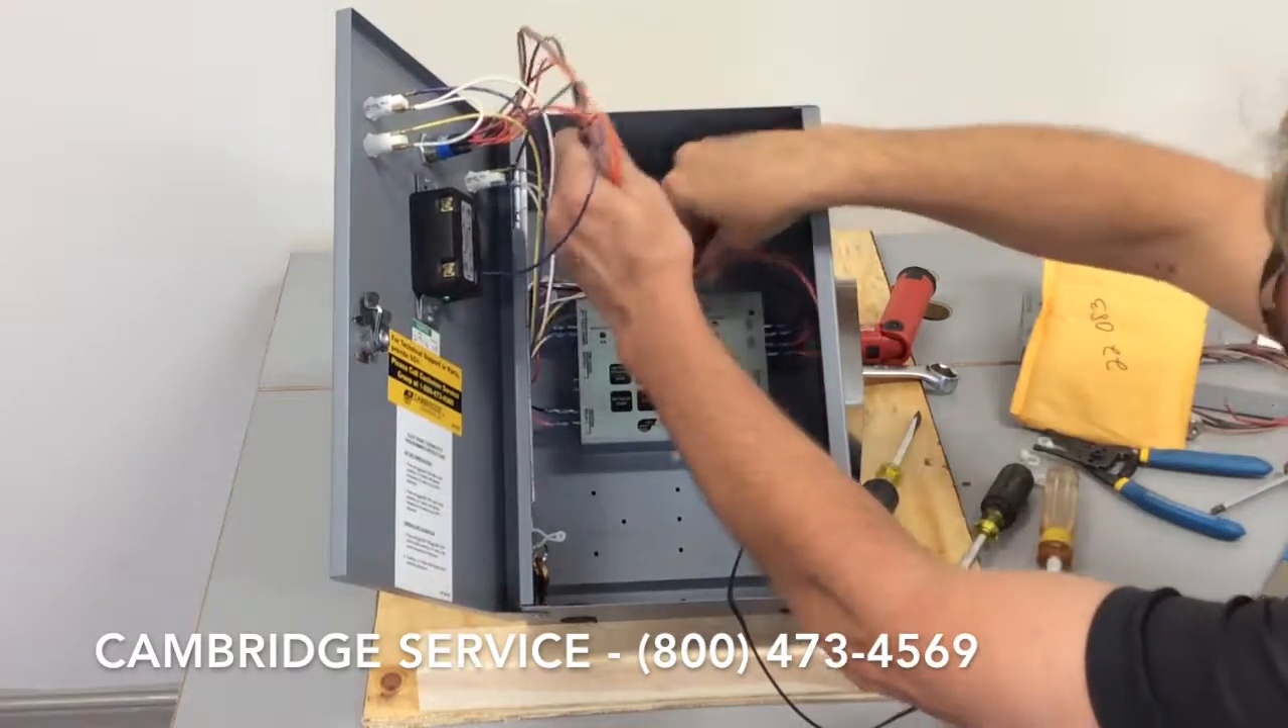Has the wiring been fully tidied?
No.